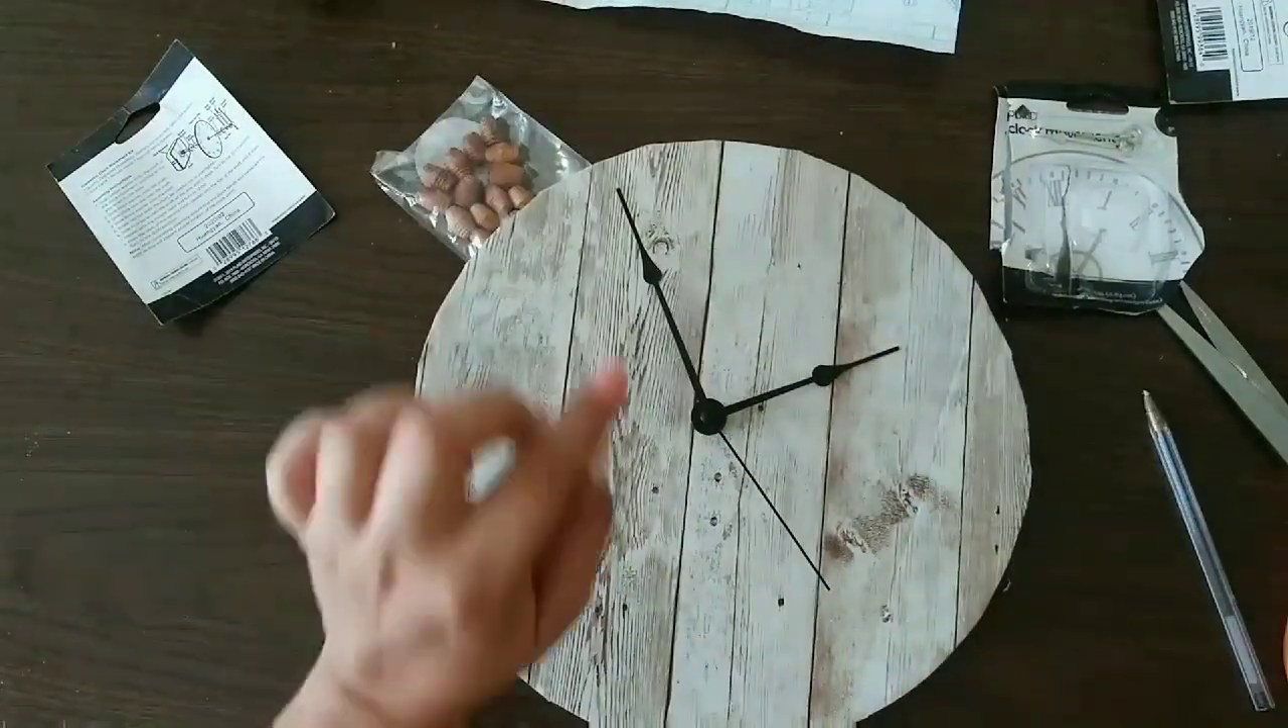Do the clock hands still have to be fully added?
No.